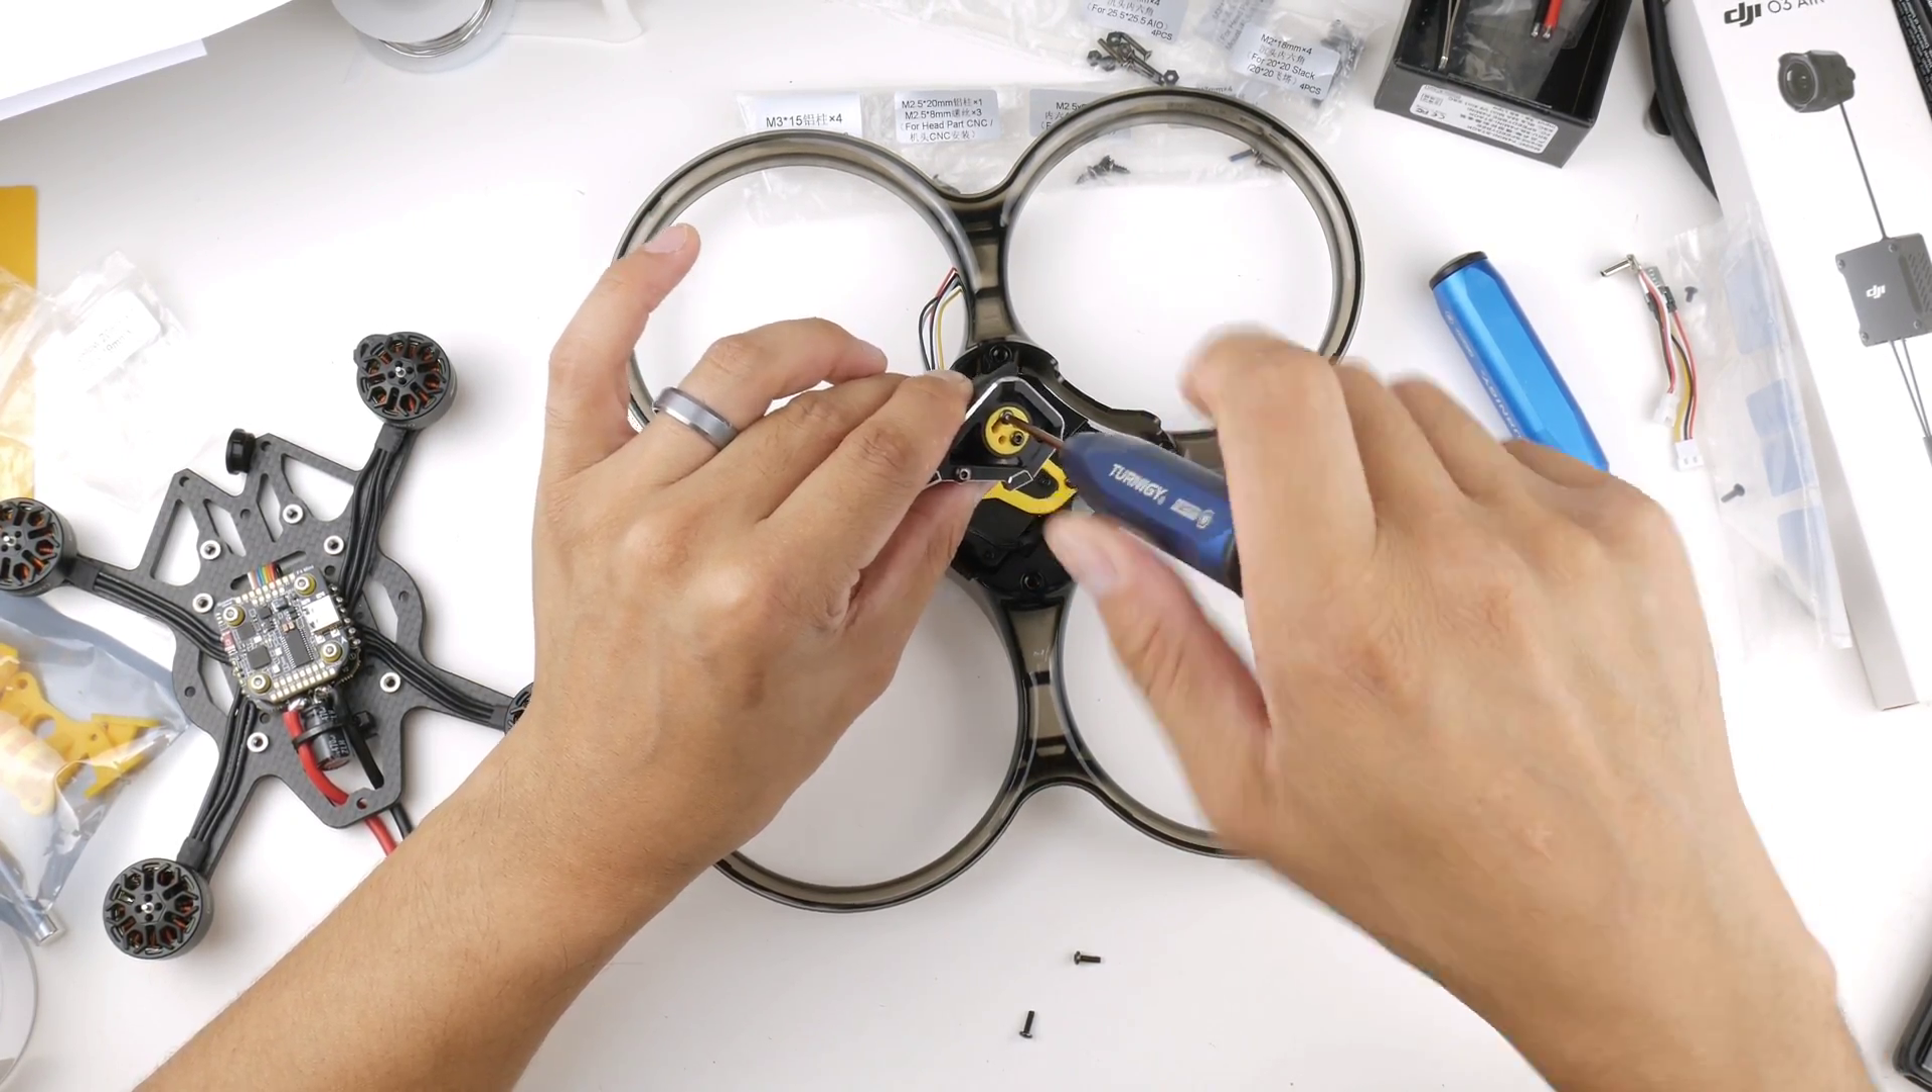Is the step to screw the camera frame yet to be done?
Yes.